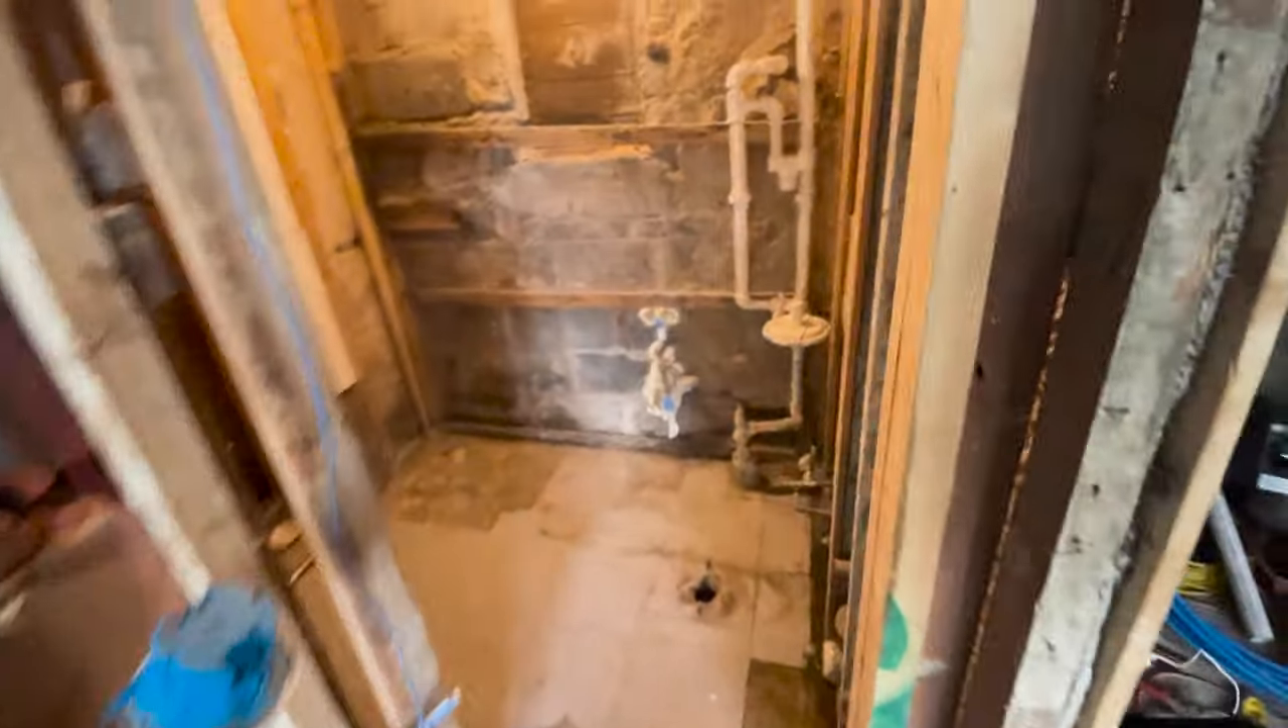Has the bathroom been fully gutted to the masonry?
Yes.